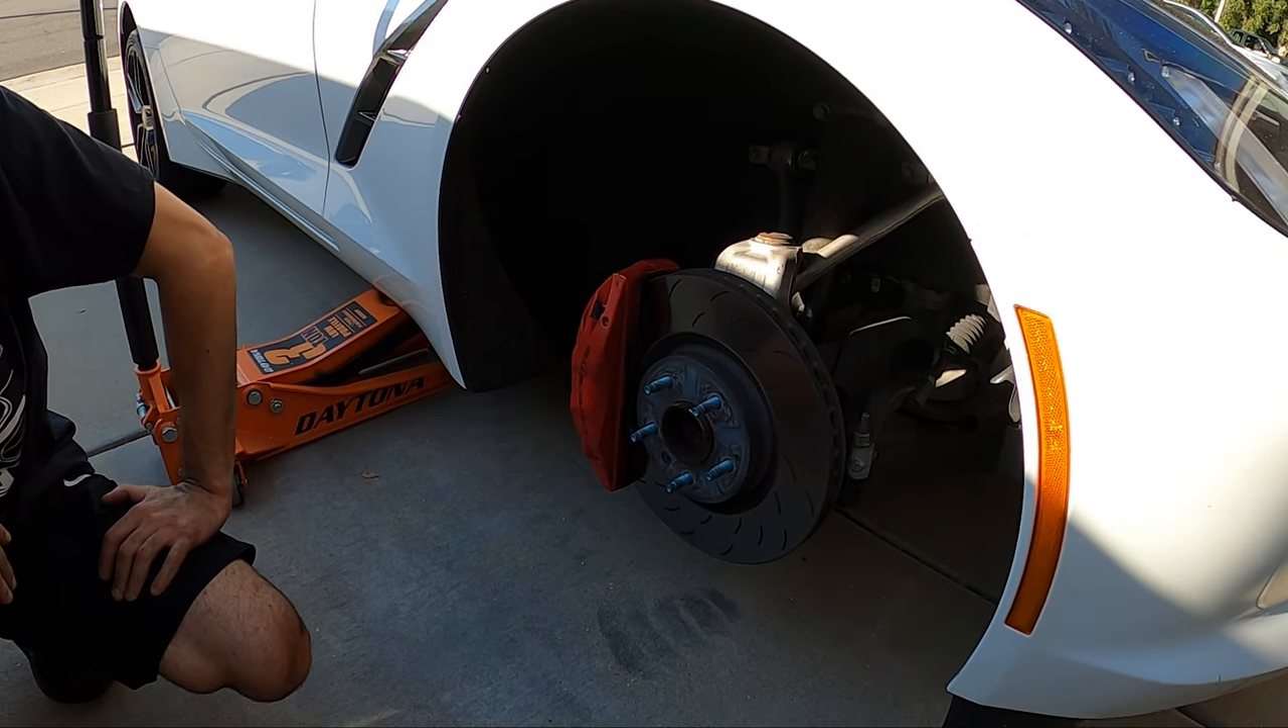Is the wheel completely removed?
Yes.